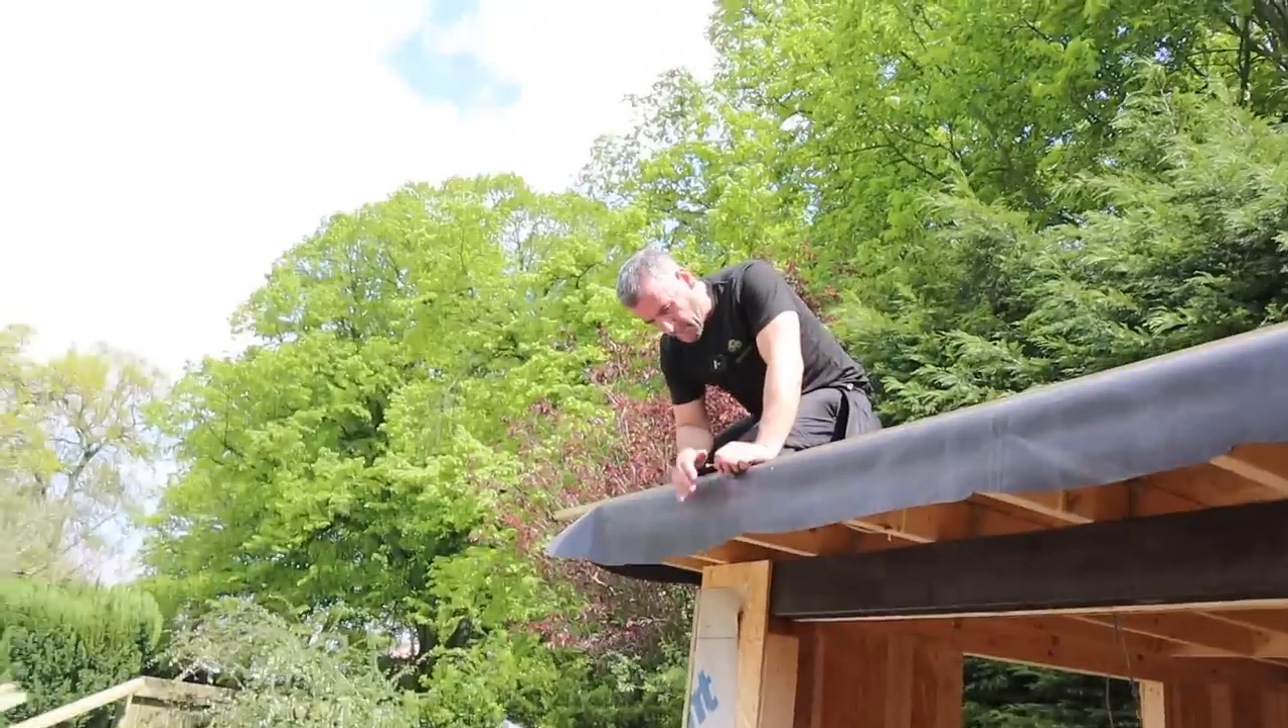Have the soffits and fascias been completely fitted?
No.